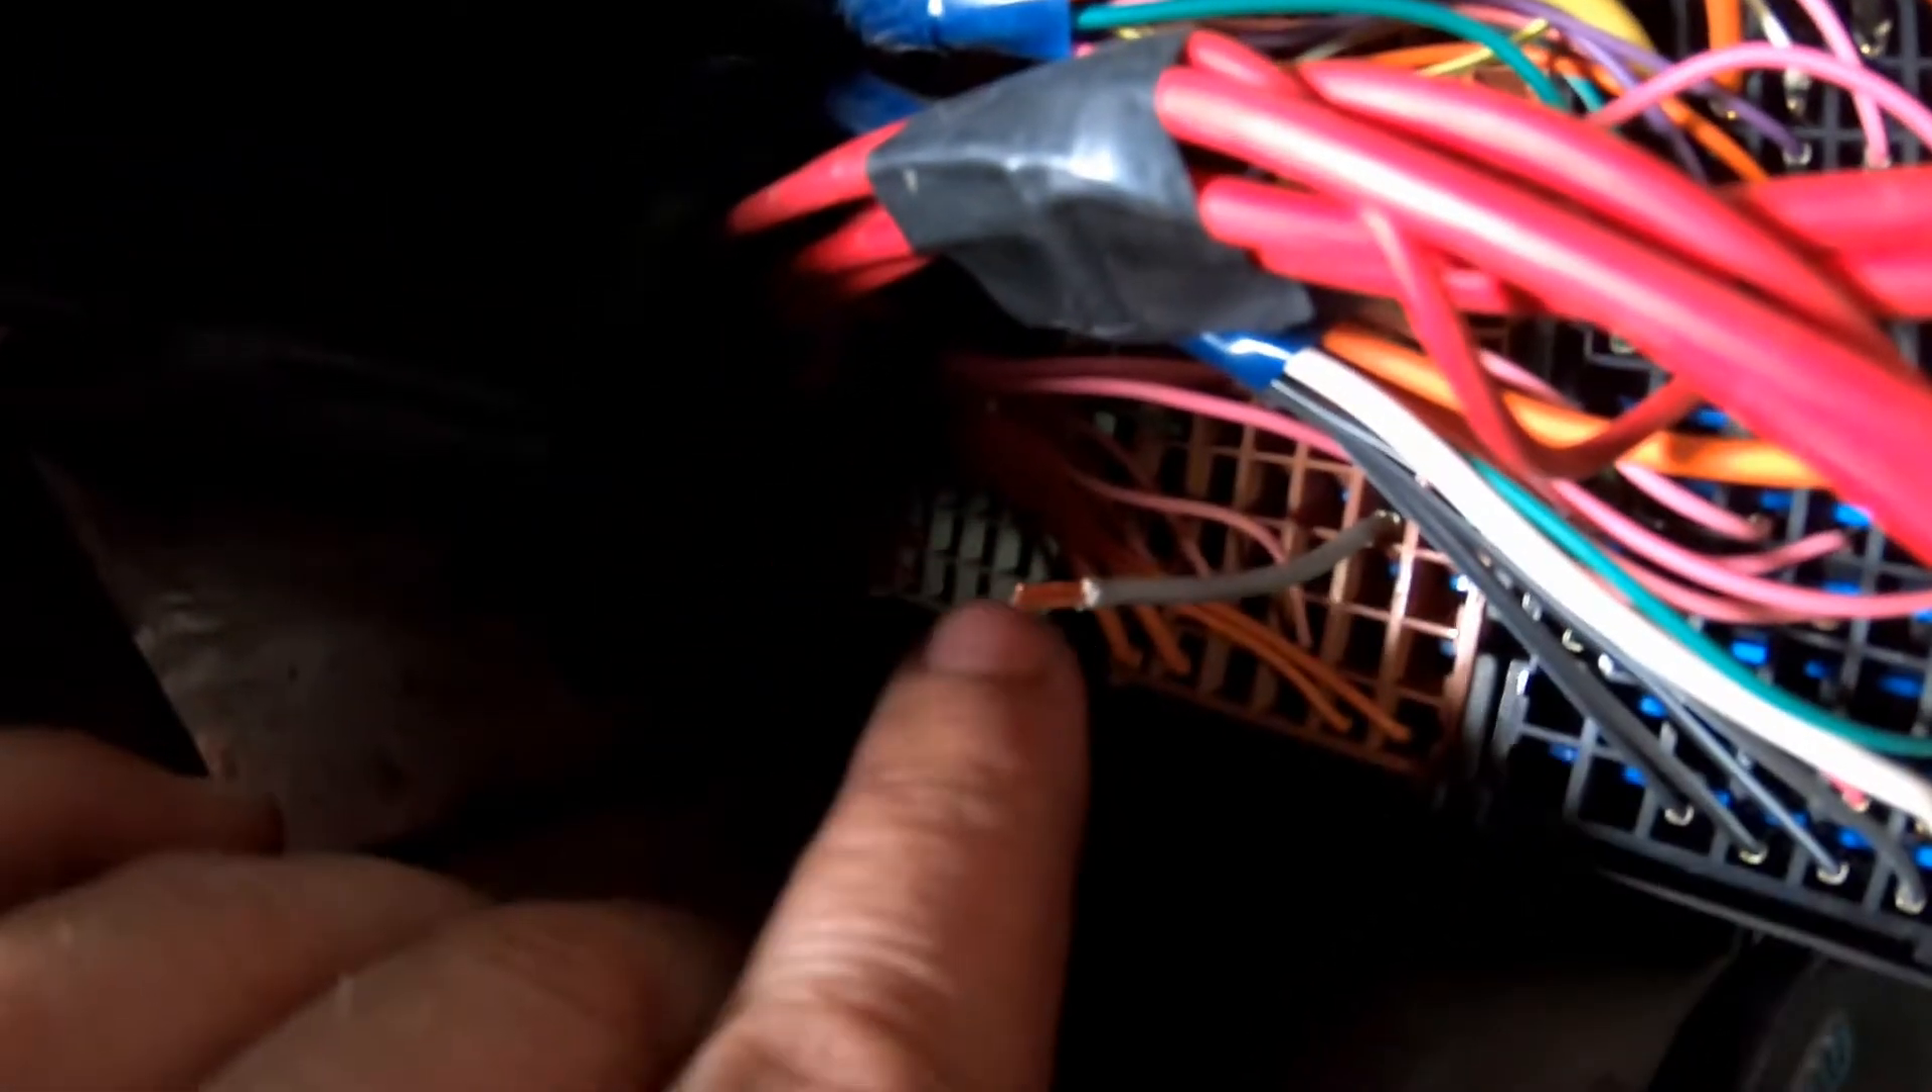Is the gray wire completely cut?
Yes.